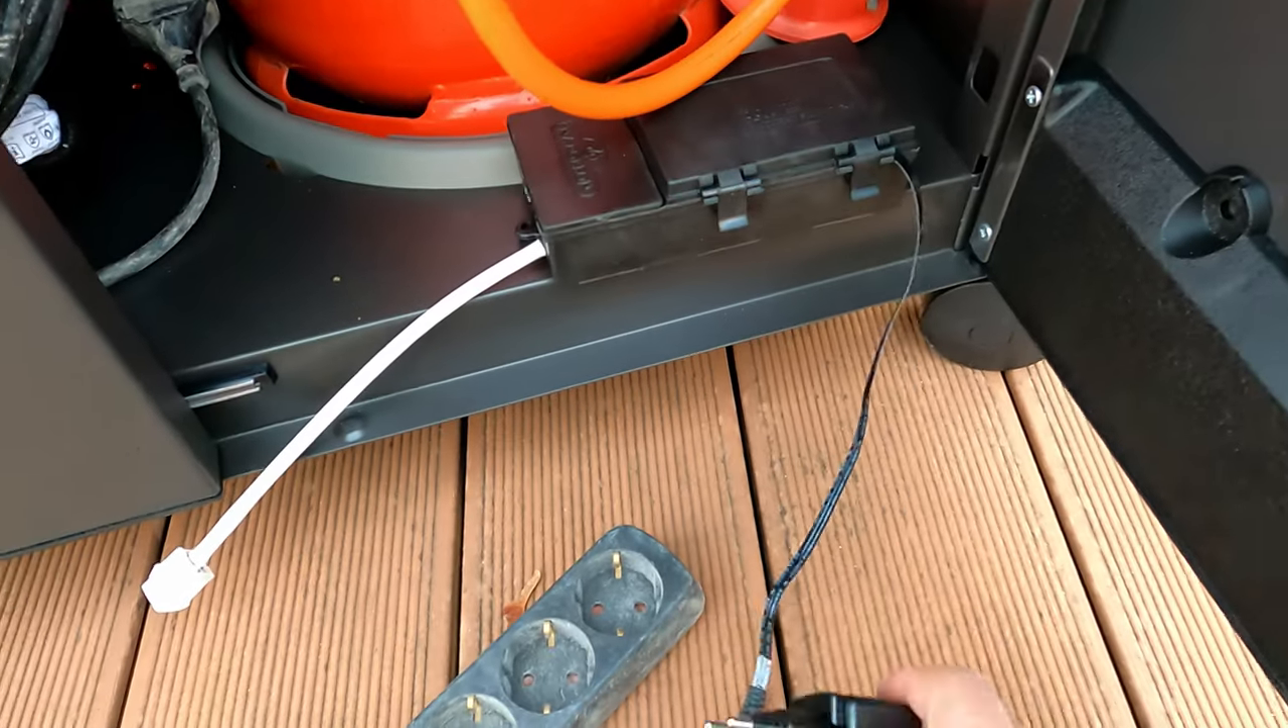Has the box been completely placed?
Yes.